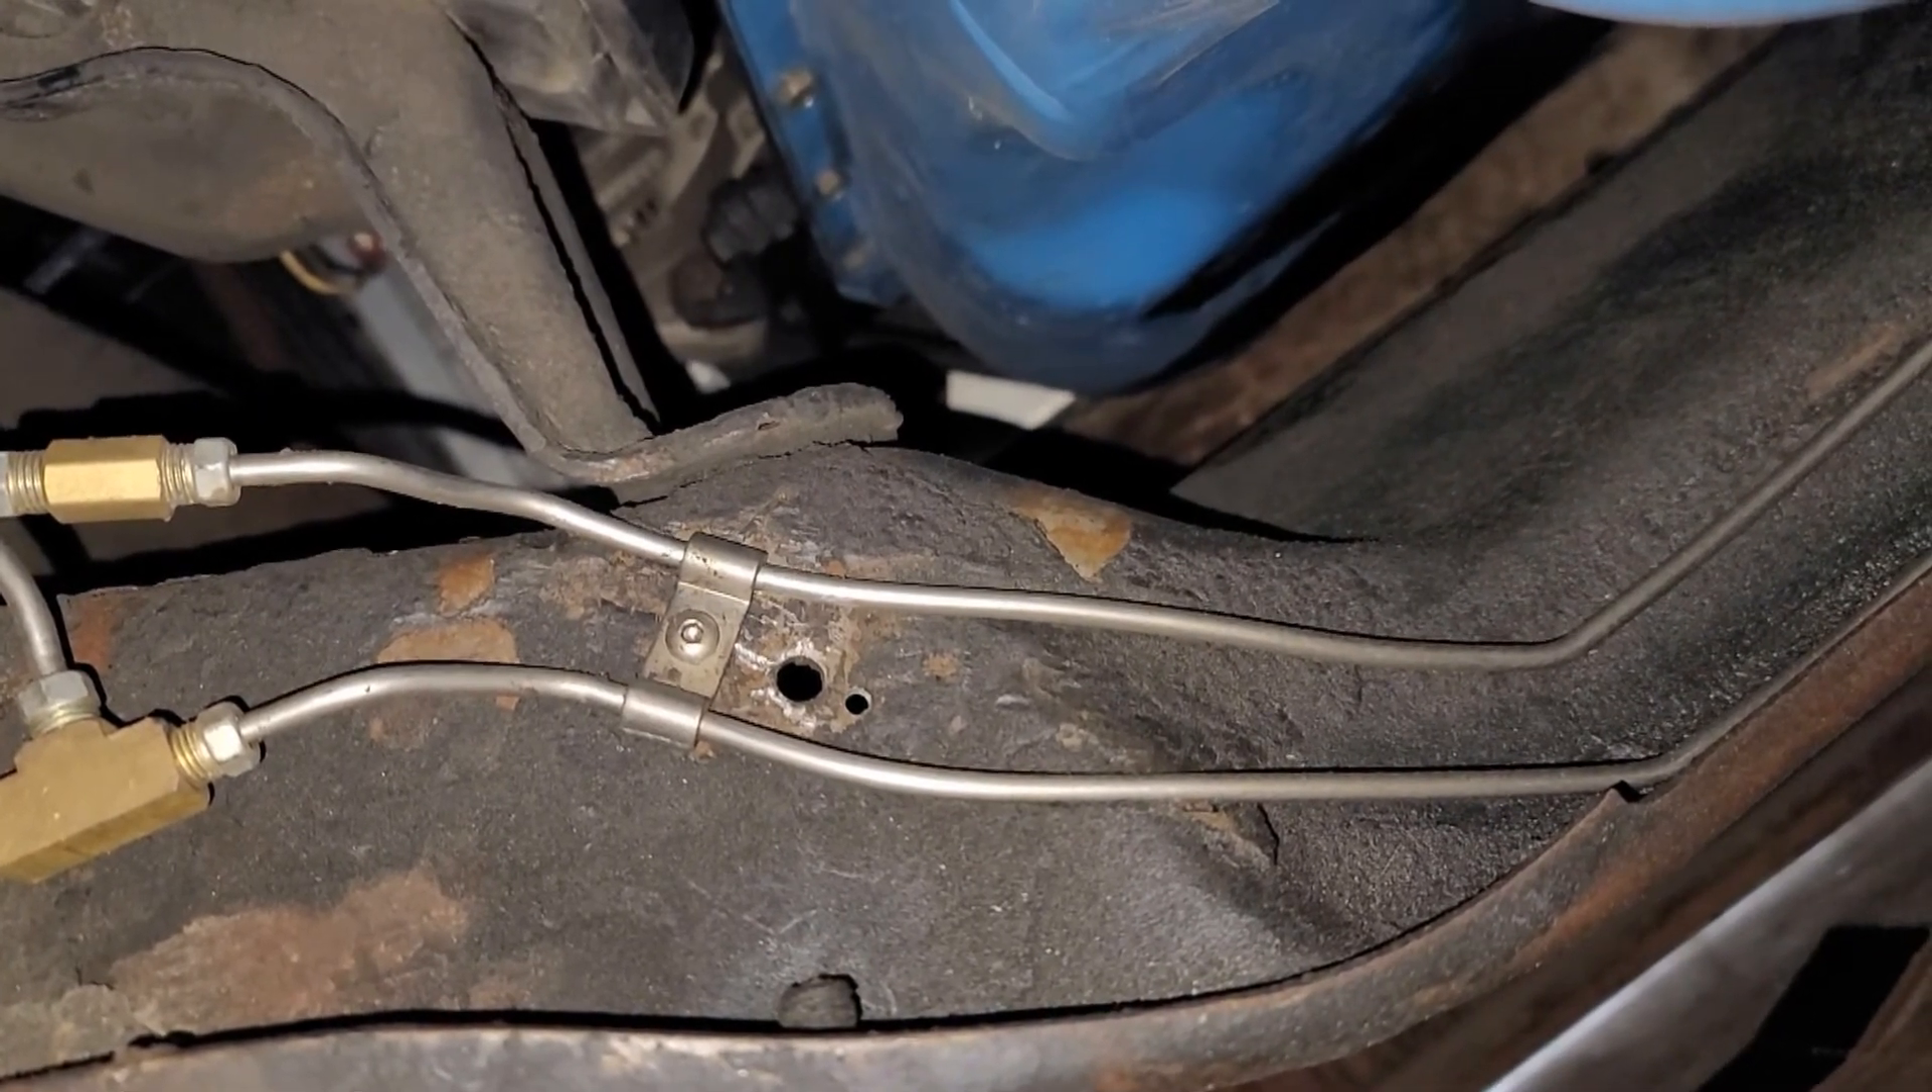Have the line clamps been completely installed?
Yes.